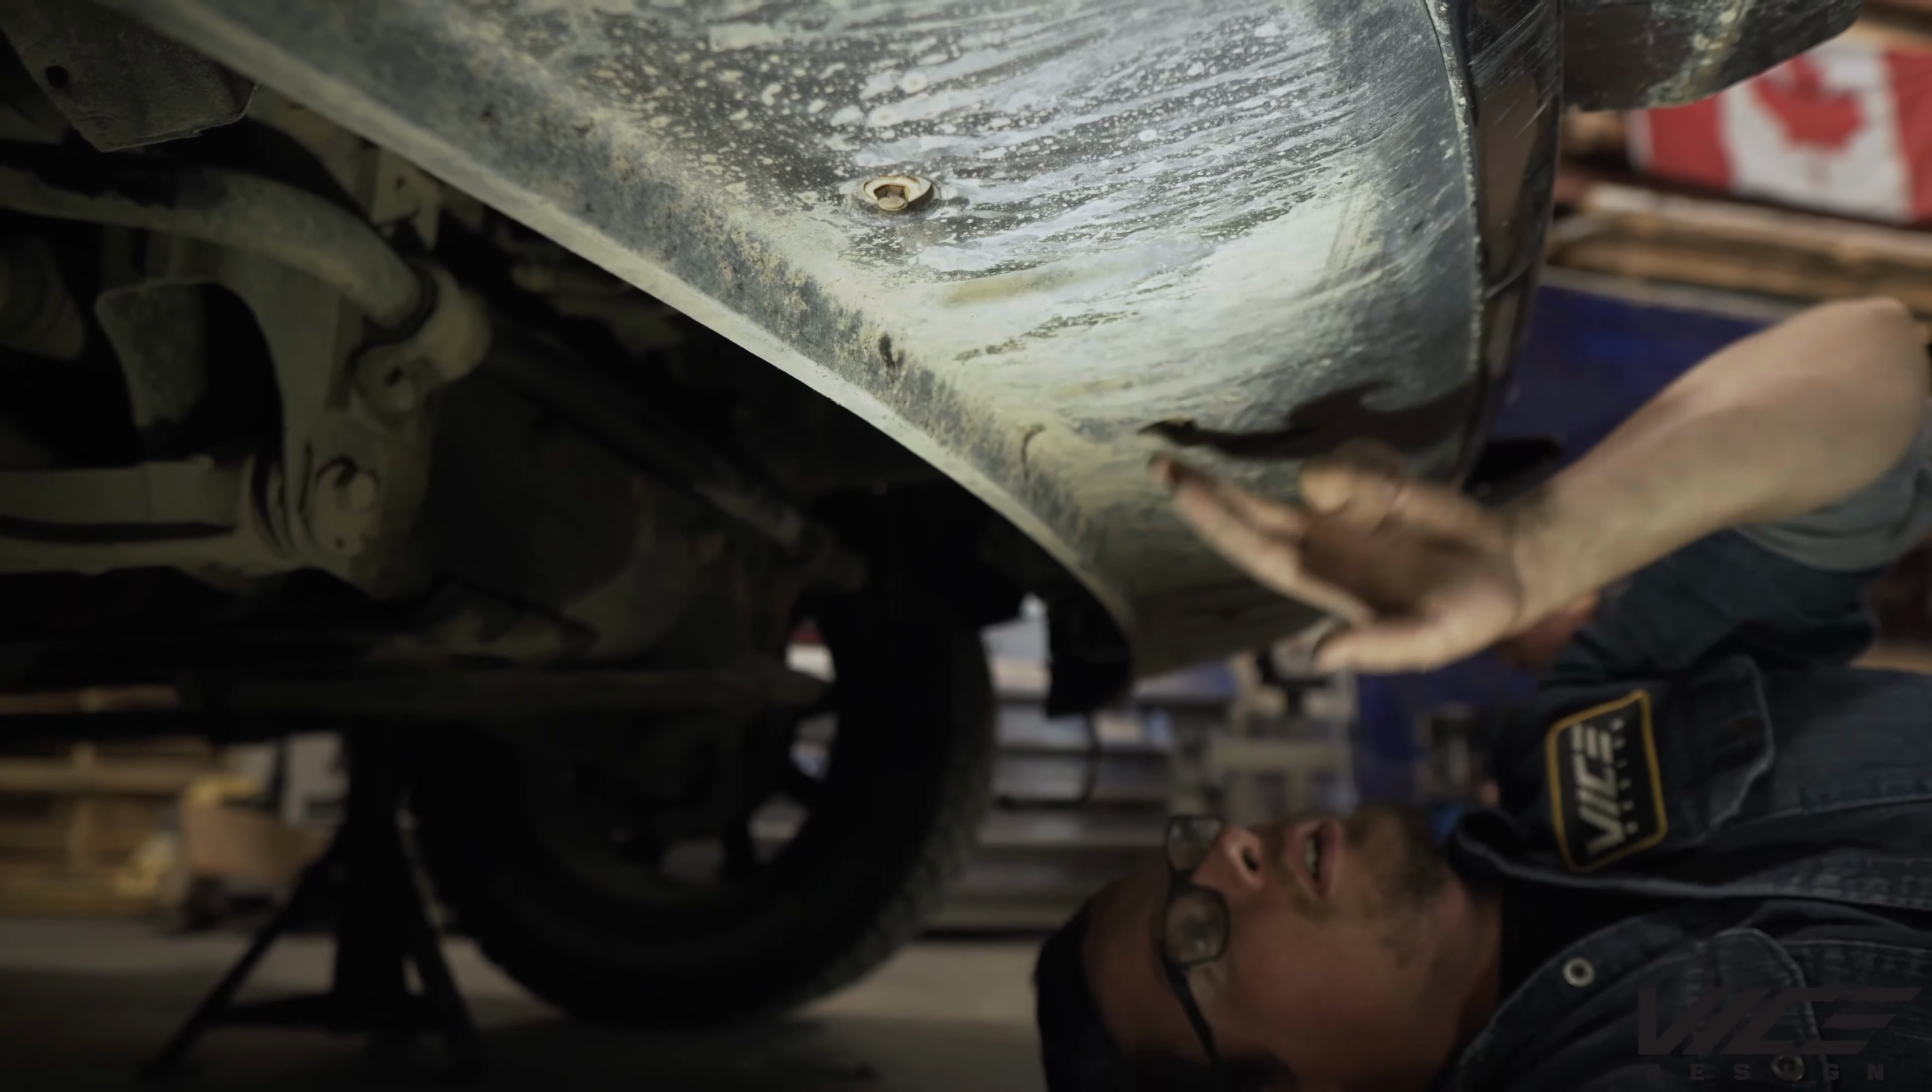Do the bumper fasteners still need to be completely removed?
Yes.